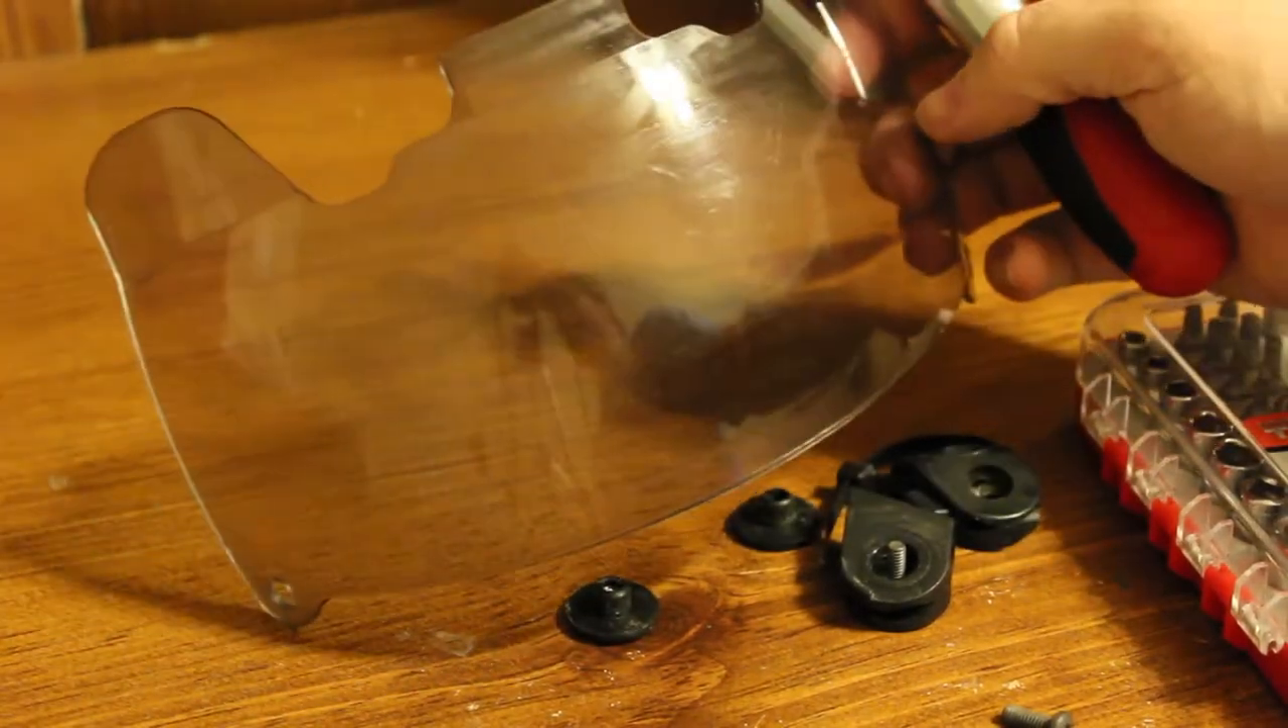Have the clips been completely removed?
Yes.